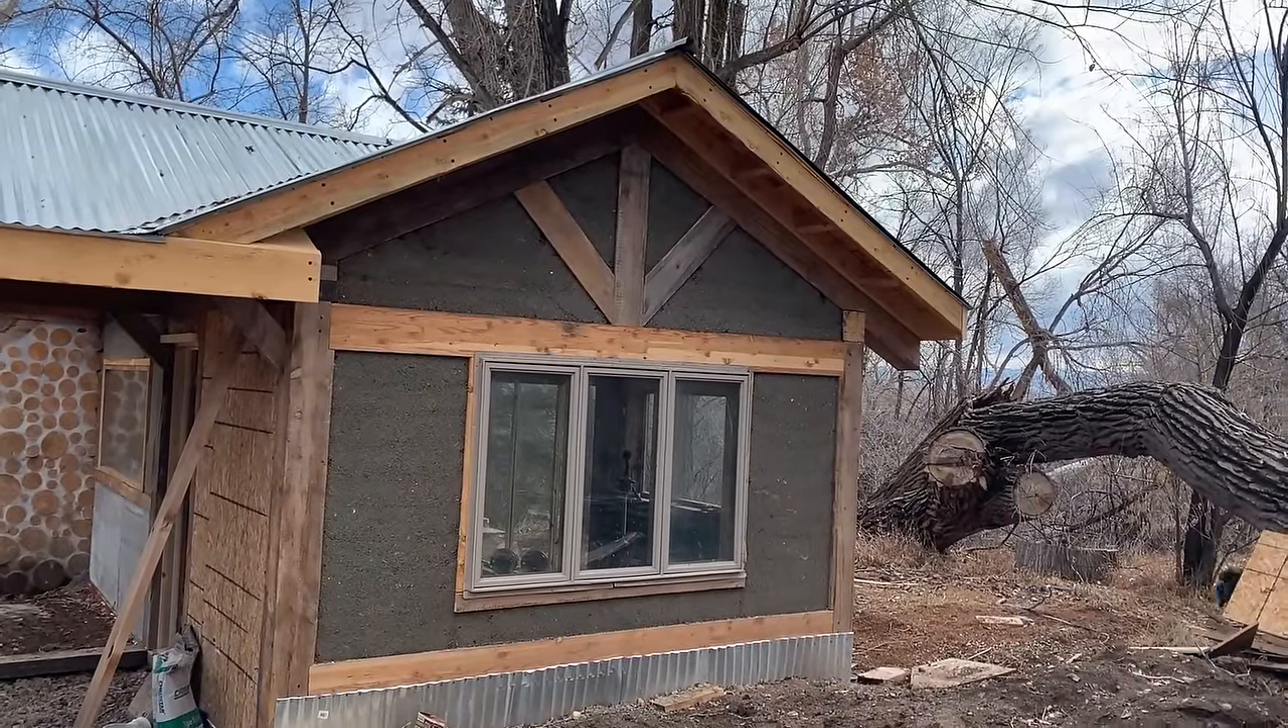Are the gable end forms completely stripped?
Yes.